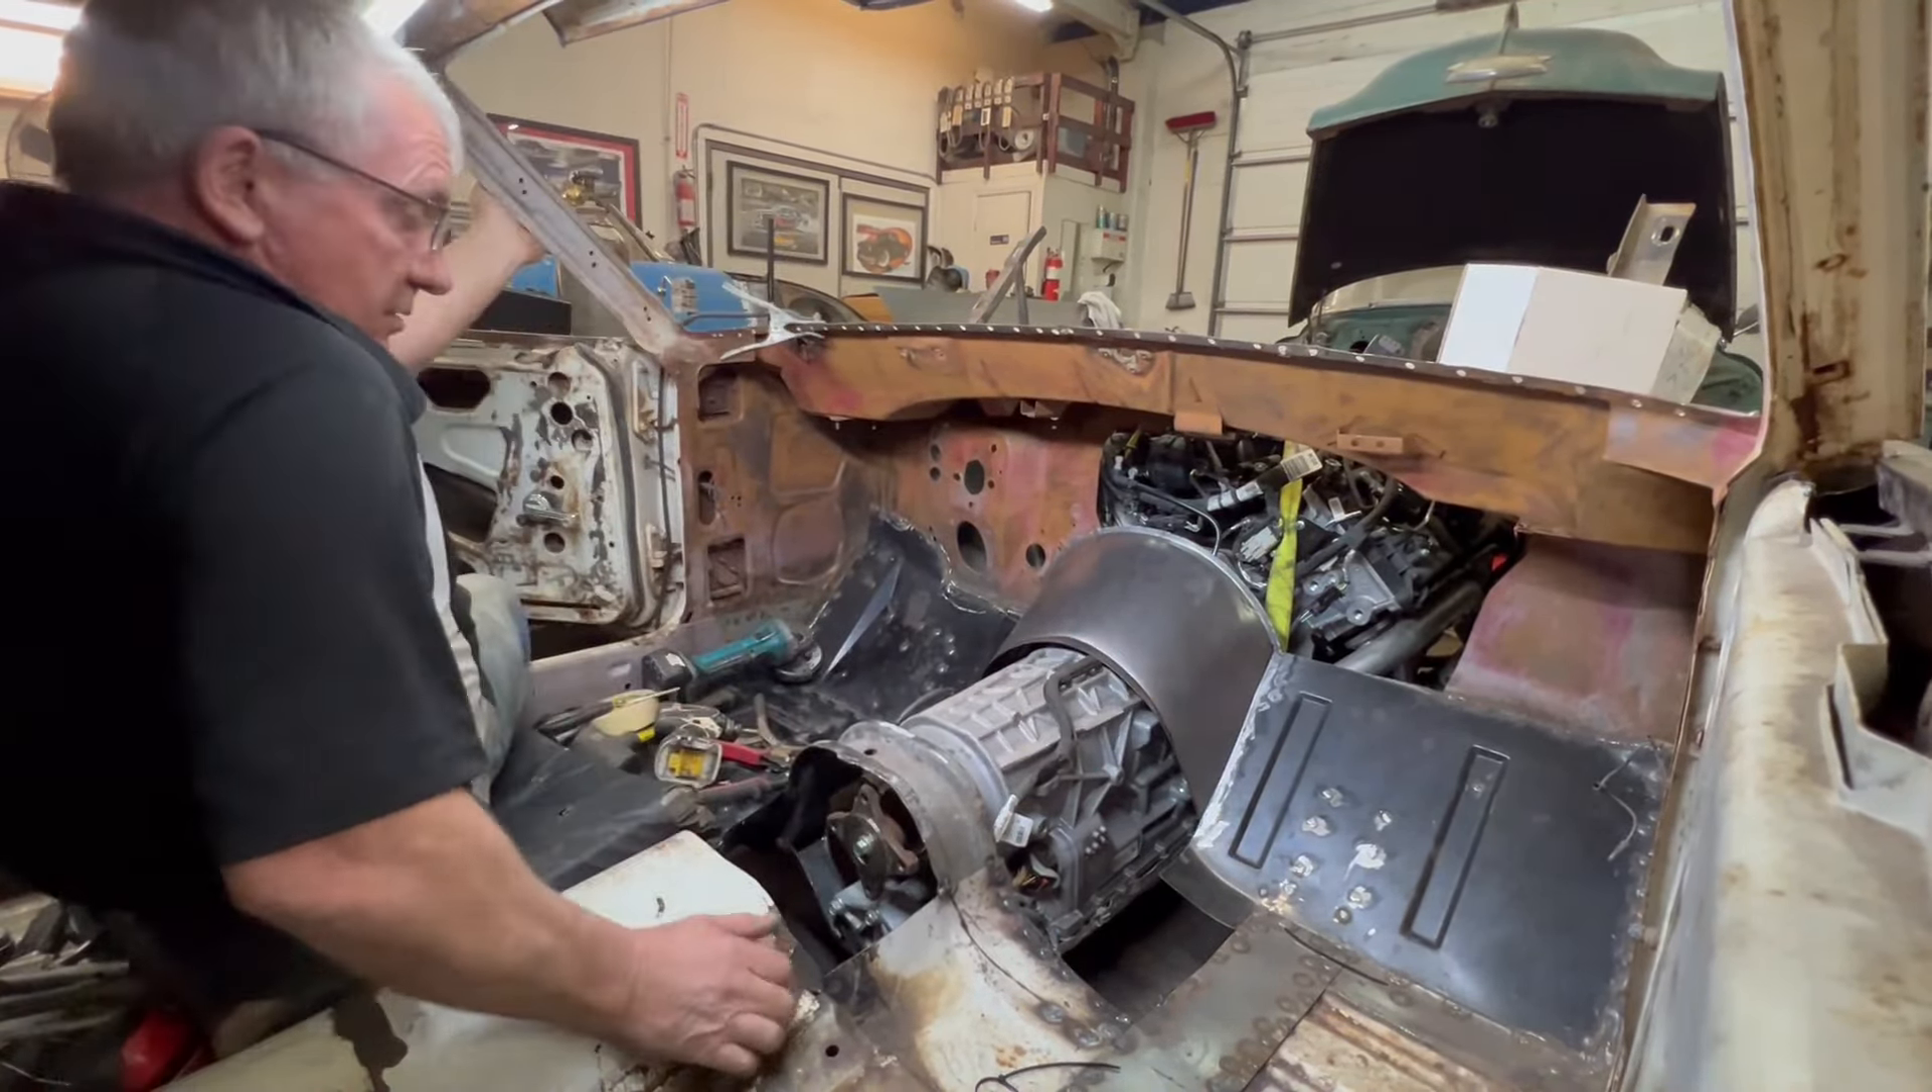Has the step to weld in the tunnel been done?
No.